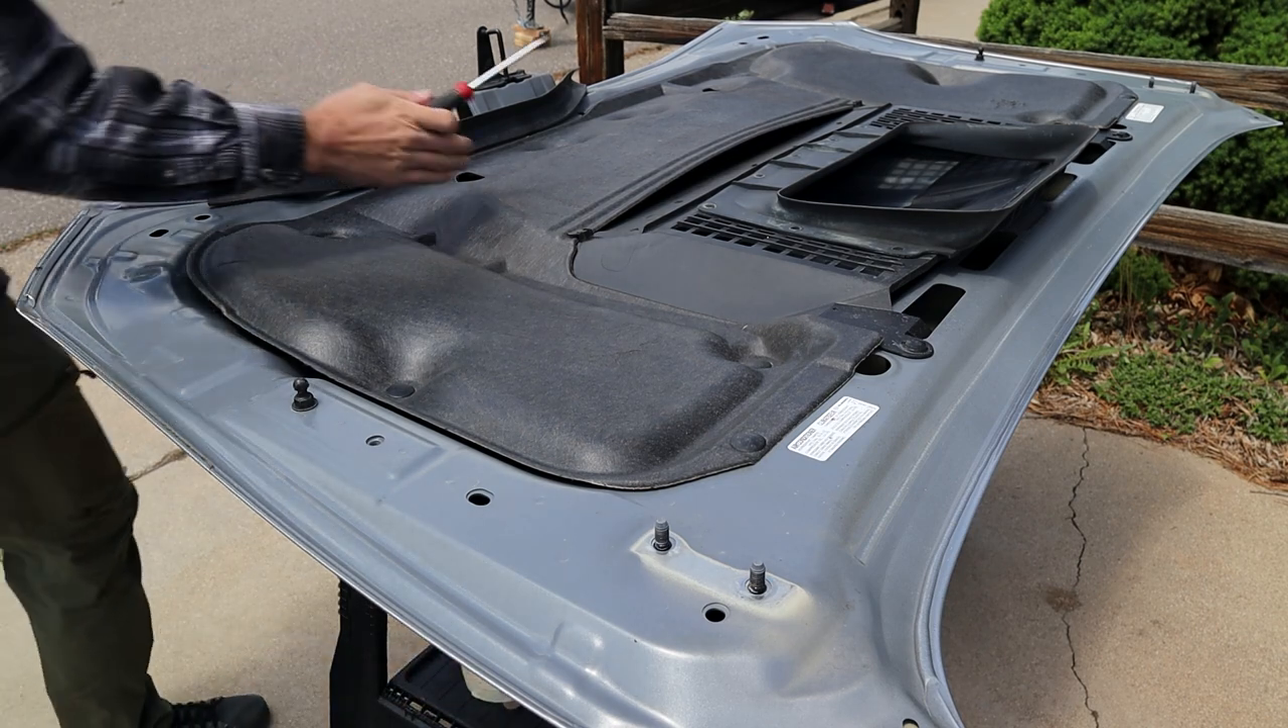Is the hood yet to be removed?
No.